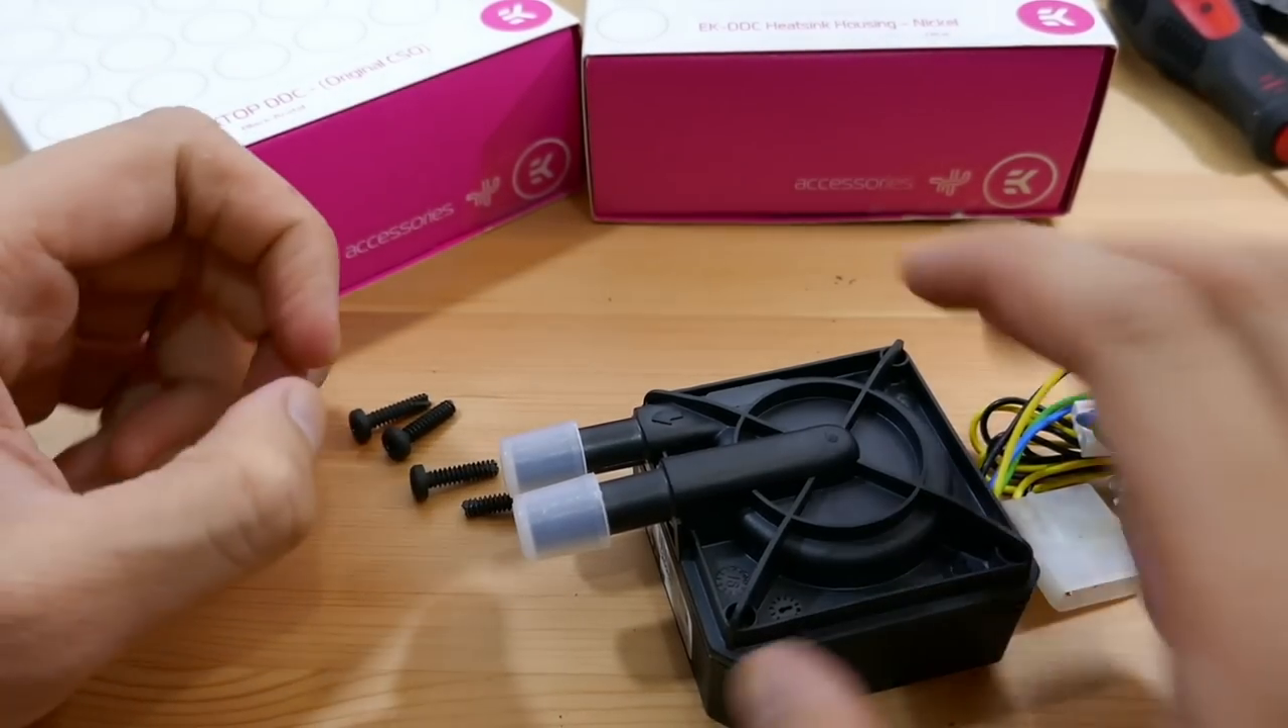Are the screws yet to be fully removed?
No.